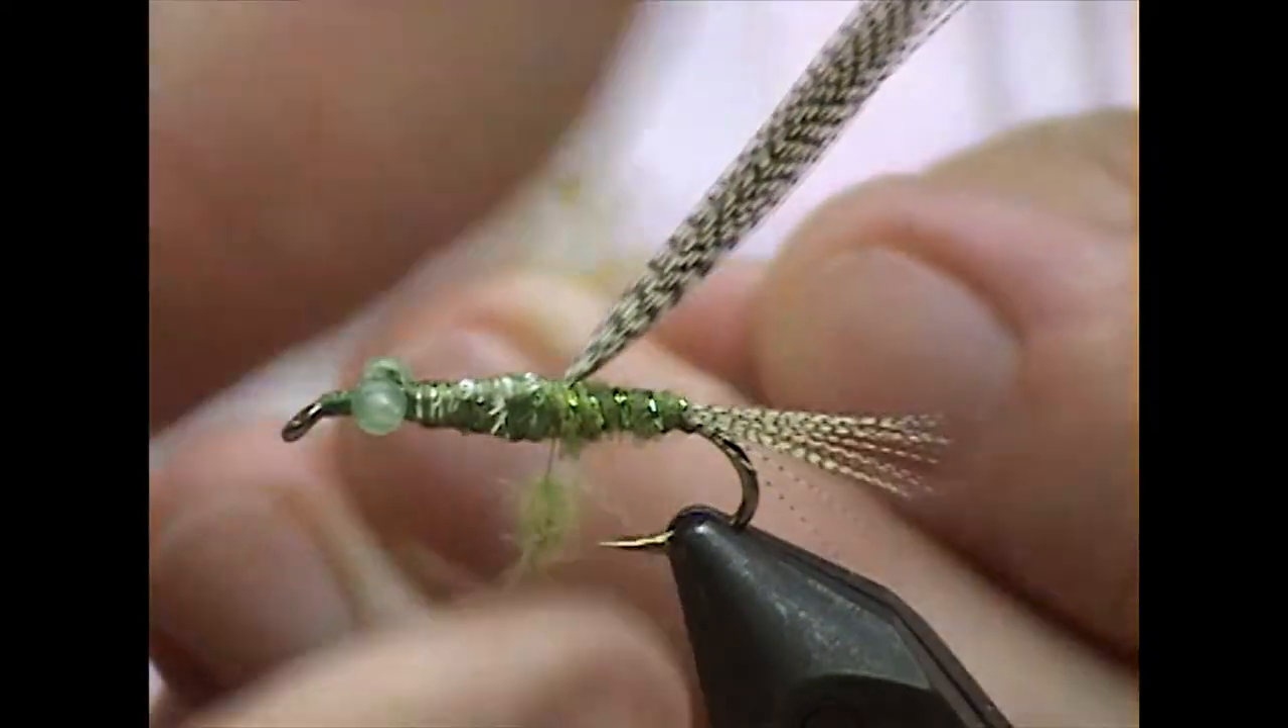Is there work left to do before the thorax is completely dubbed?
Yes.